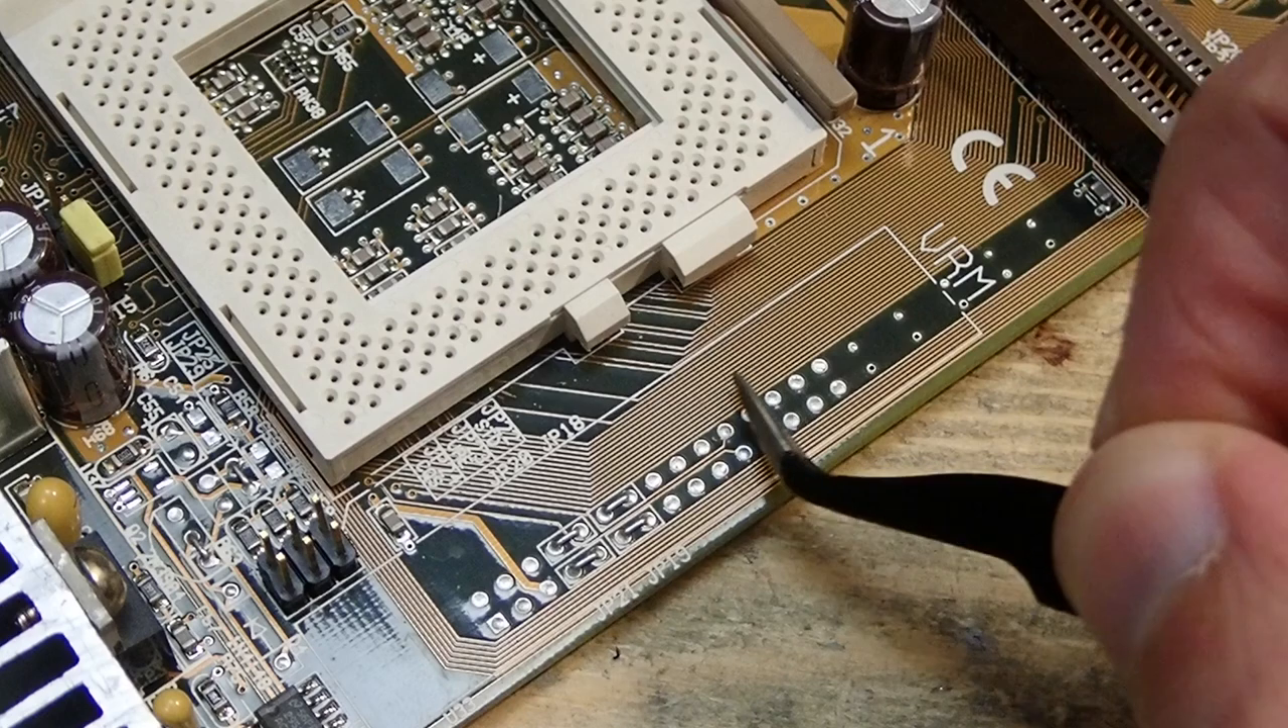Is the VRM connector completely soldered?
No.